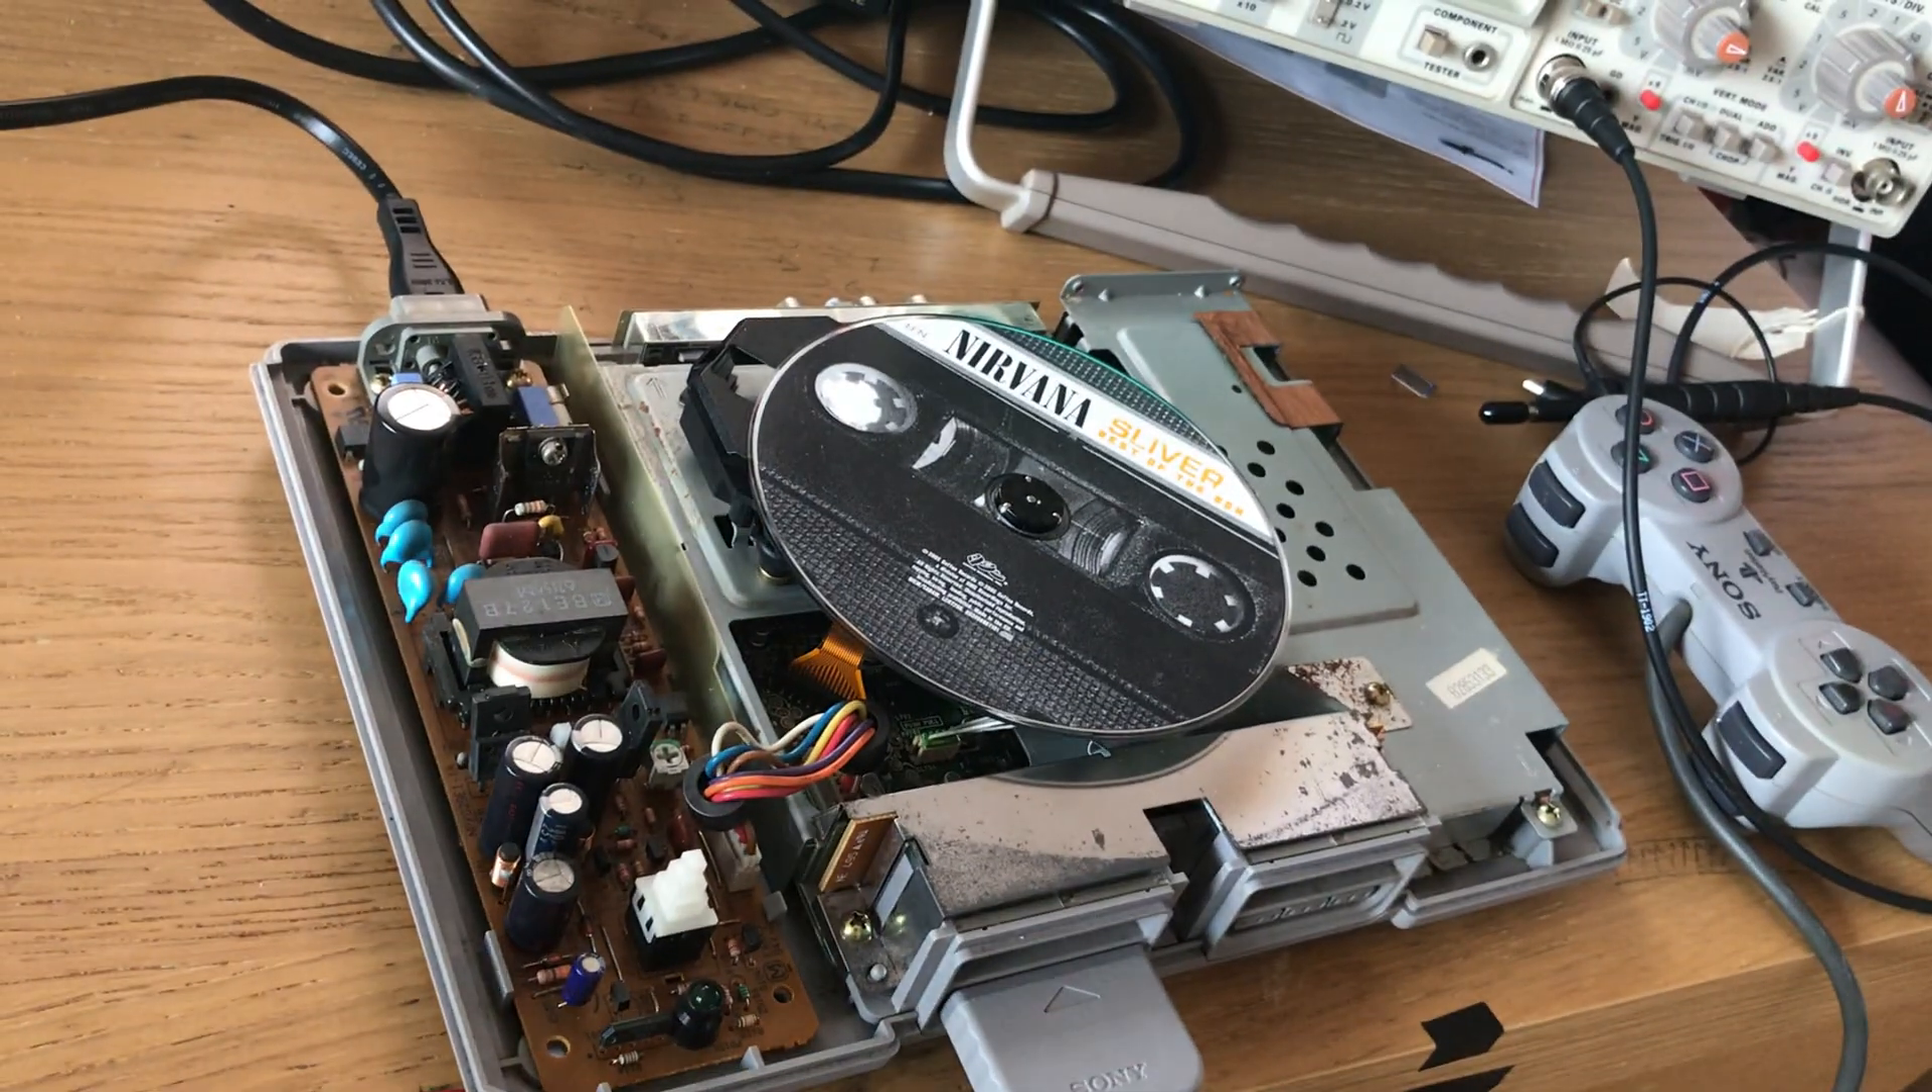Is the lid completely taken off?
Yes.